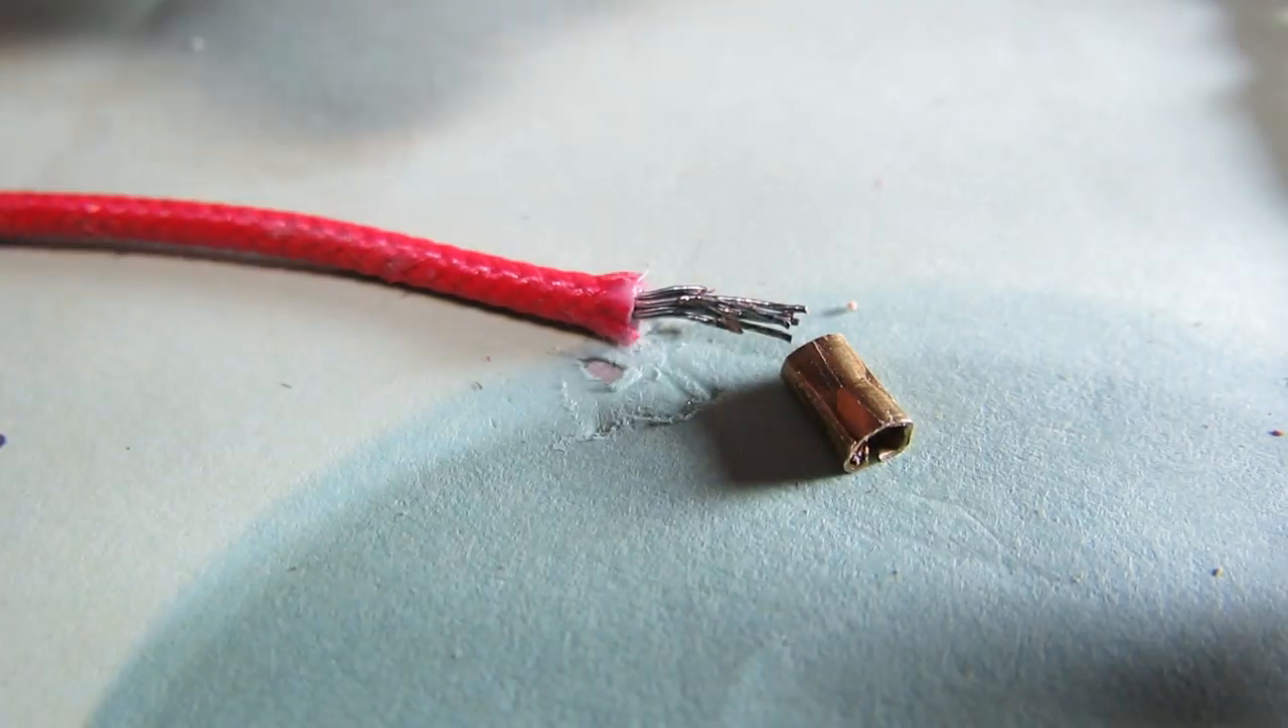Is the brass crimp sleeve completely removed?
Yes.